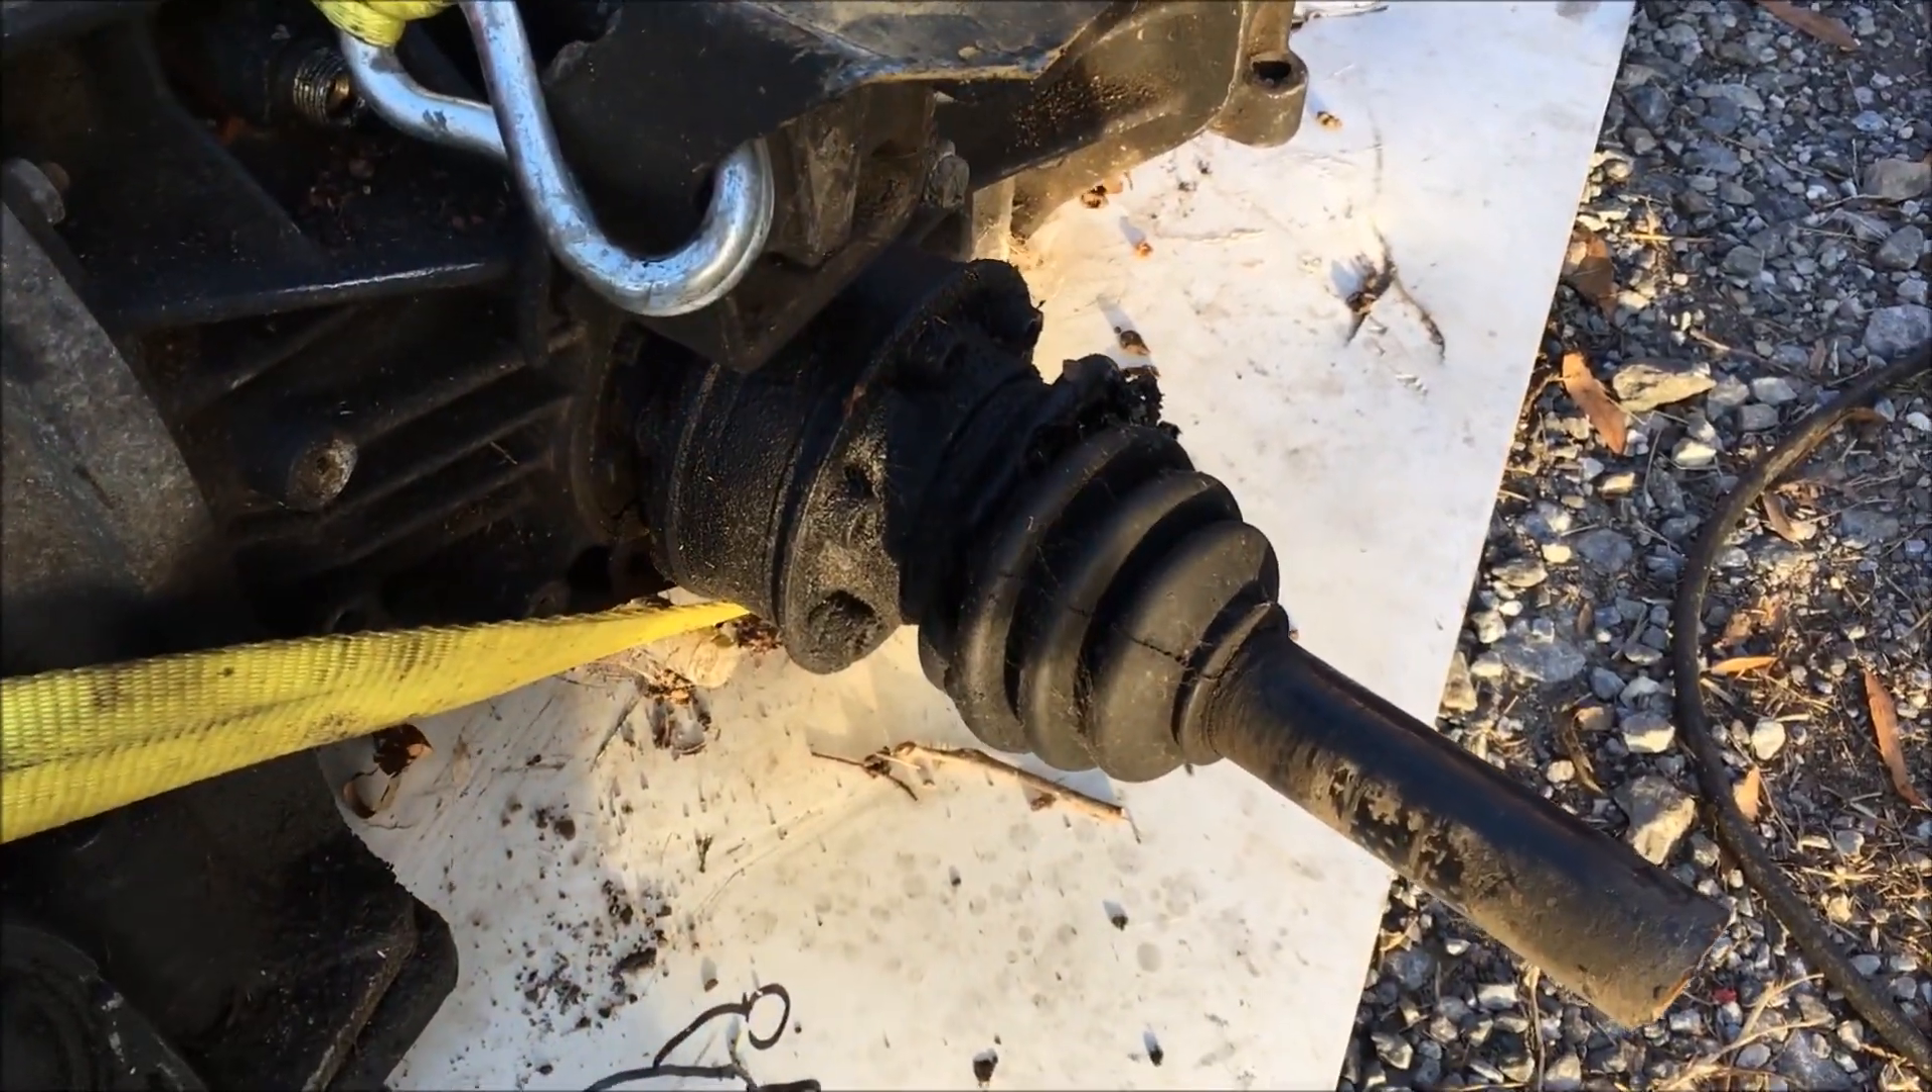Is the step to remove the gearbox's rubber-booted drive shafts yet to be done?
Yes.